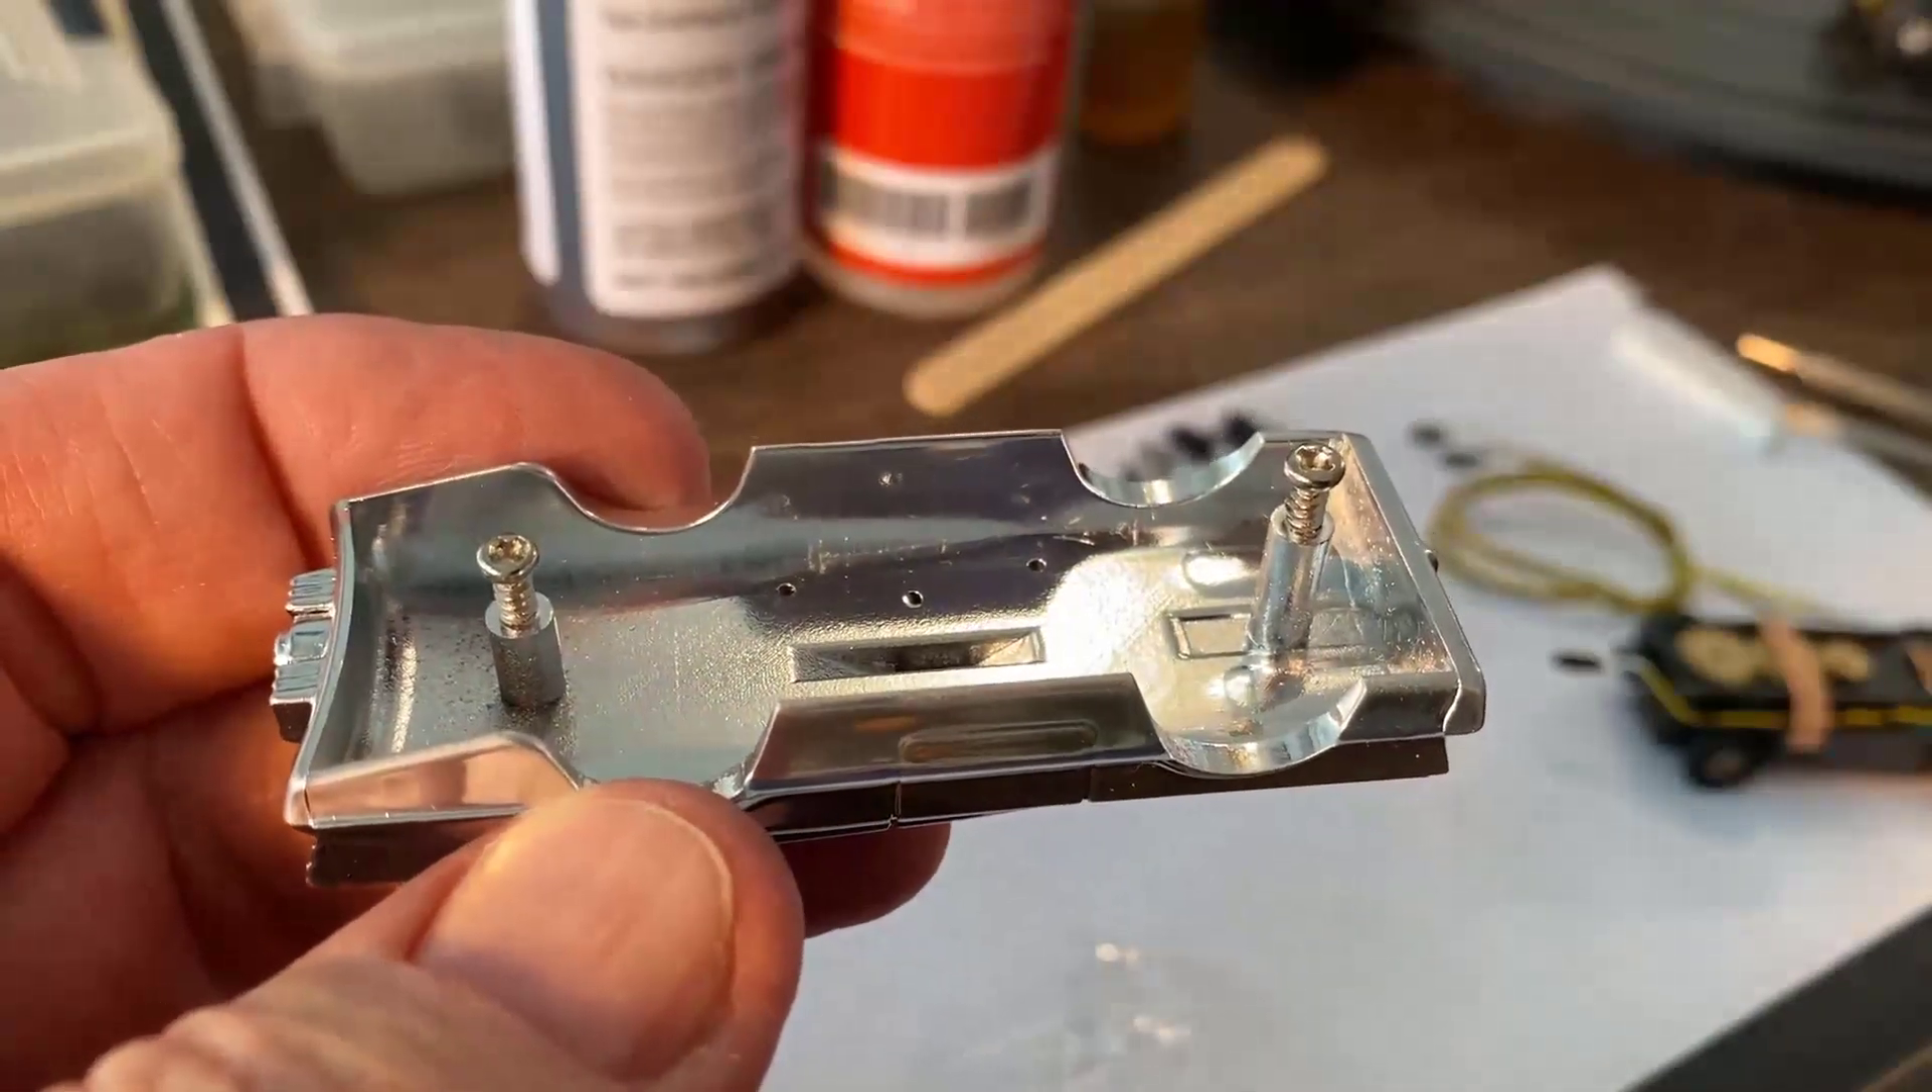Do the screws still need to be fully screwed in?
Yes.